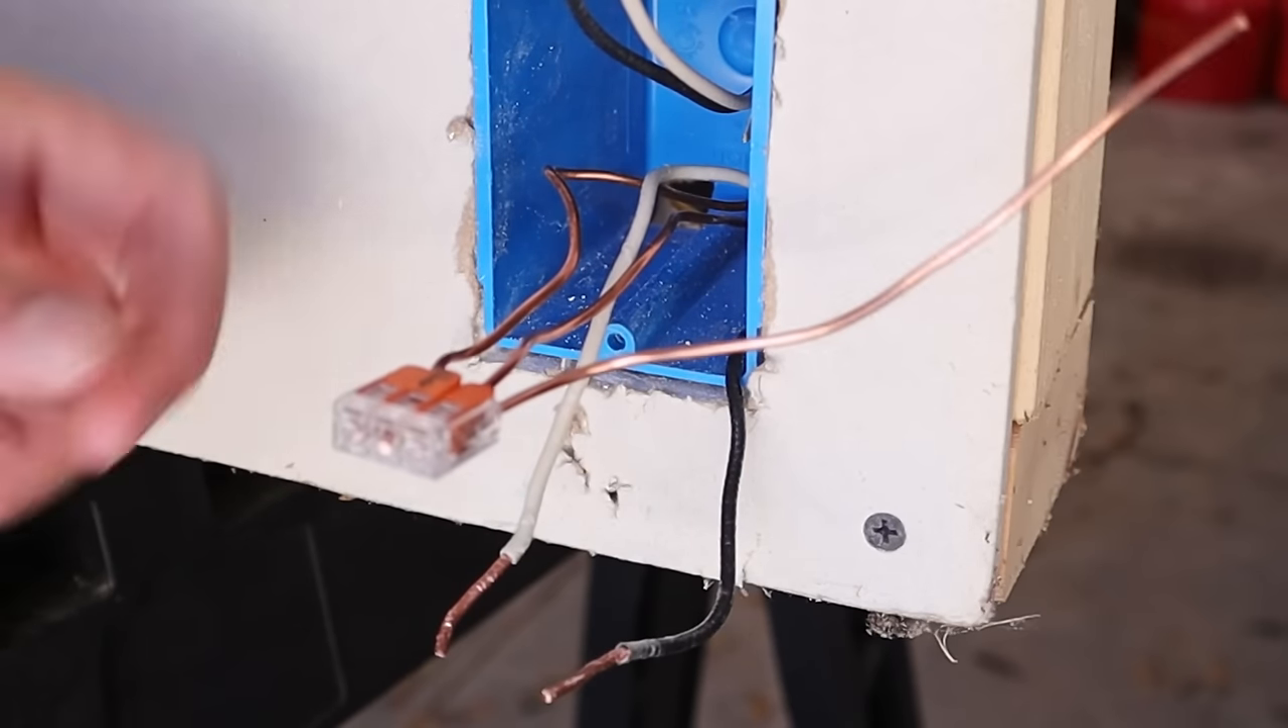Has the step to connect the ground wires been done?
Yes.